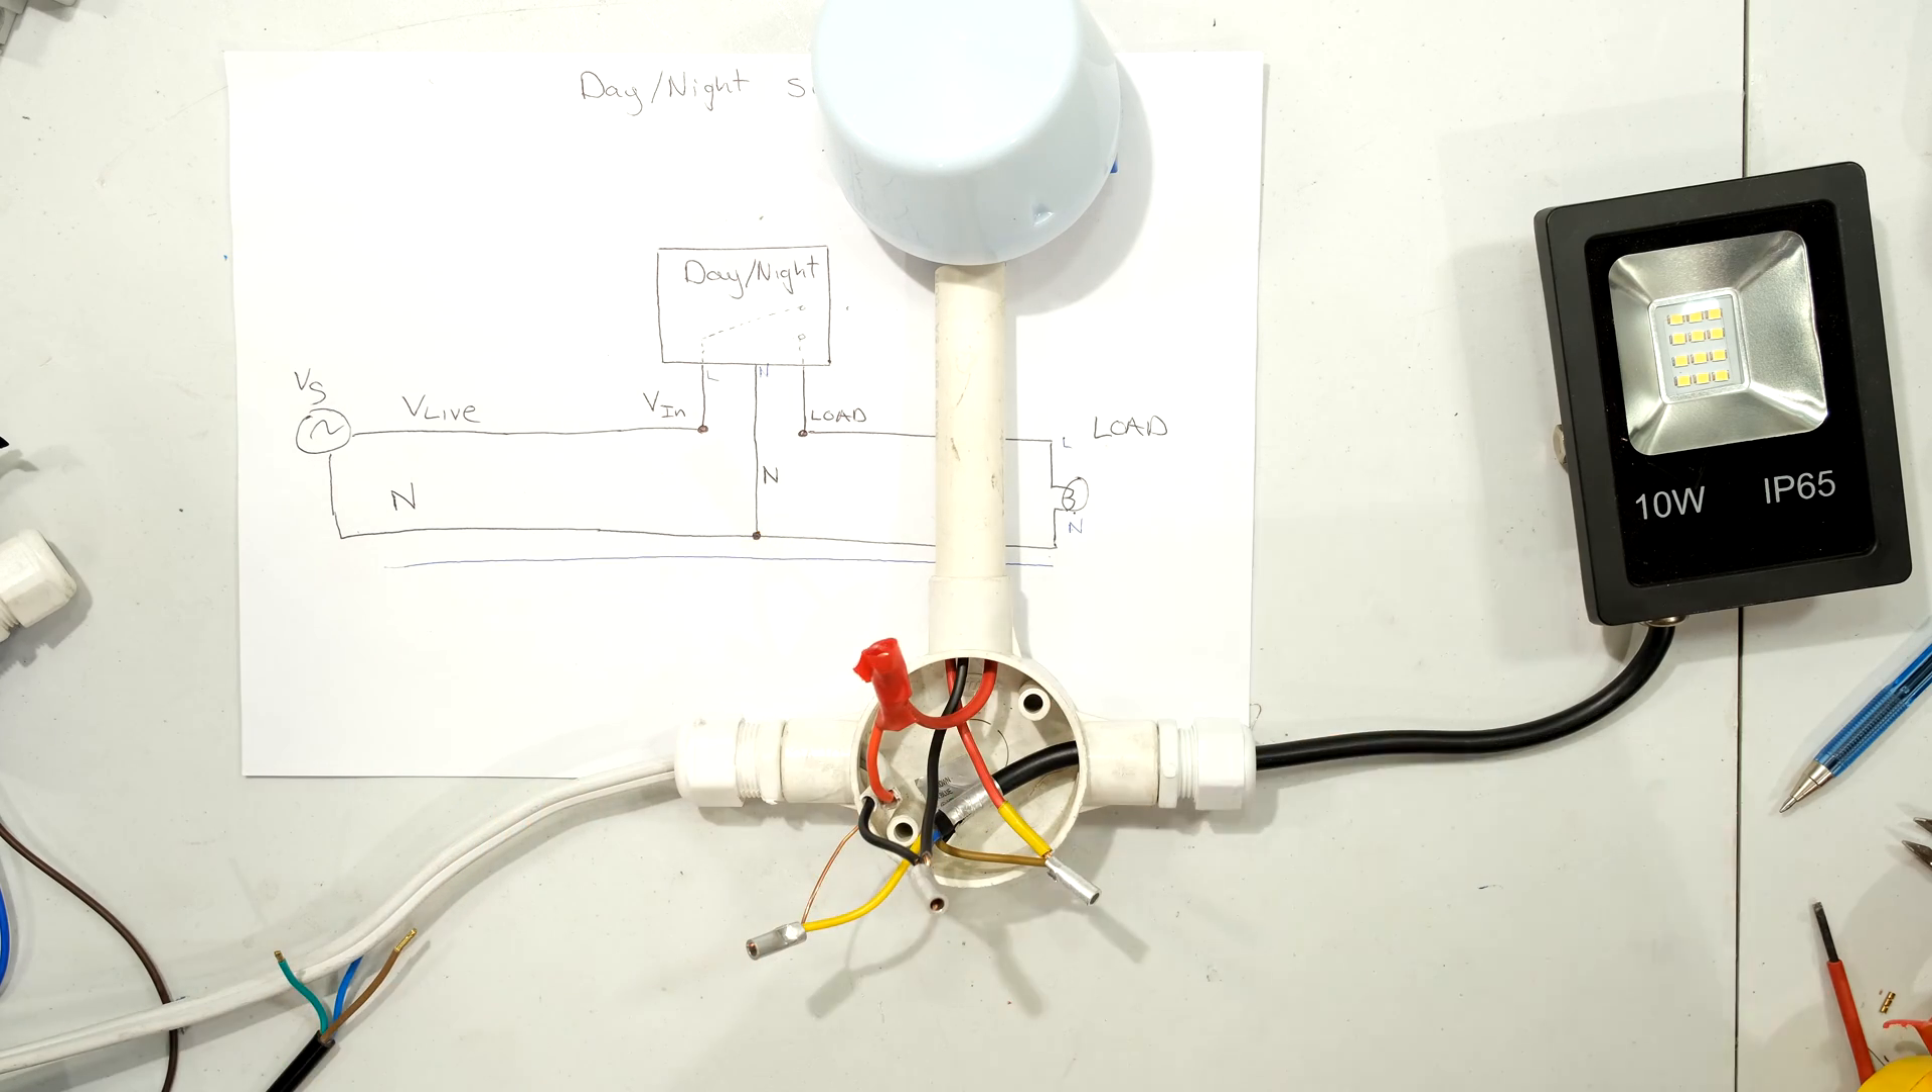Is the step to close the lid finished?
No.